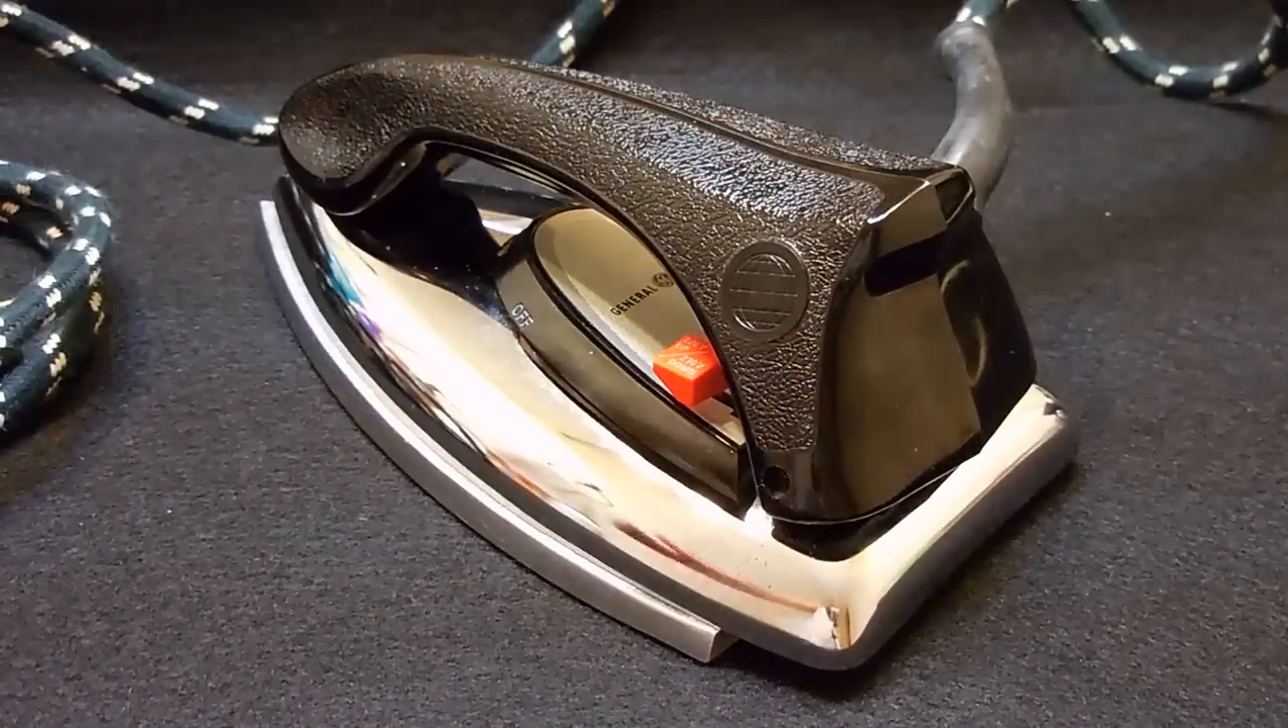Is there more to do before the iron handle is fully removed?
Yes.